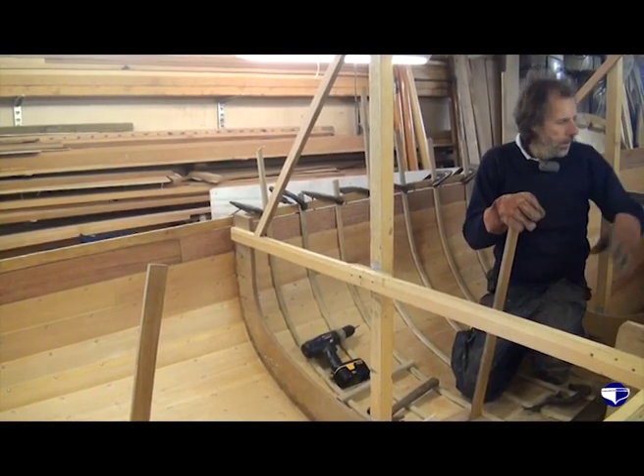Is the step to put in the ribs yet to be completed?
Yes.